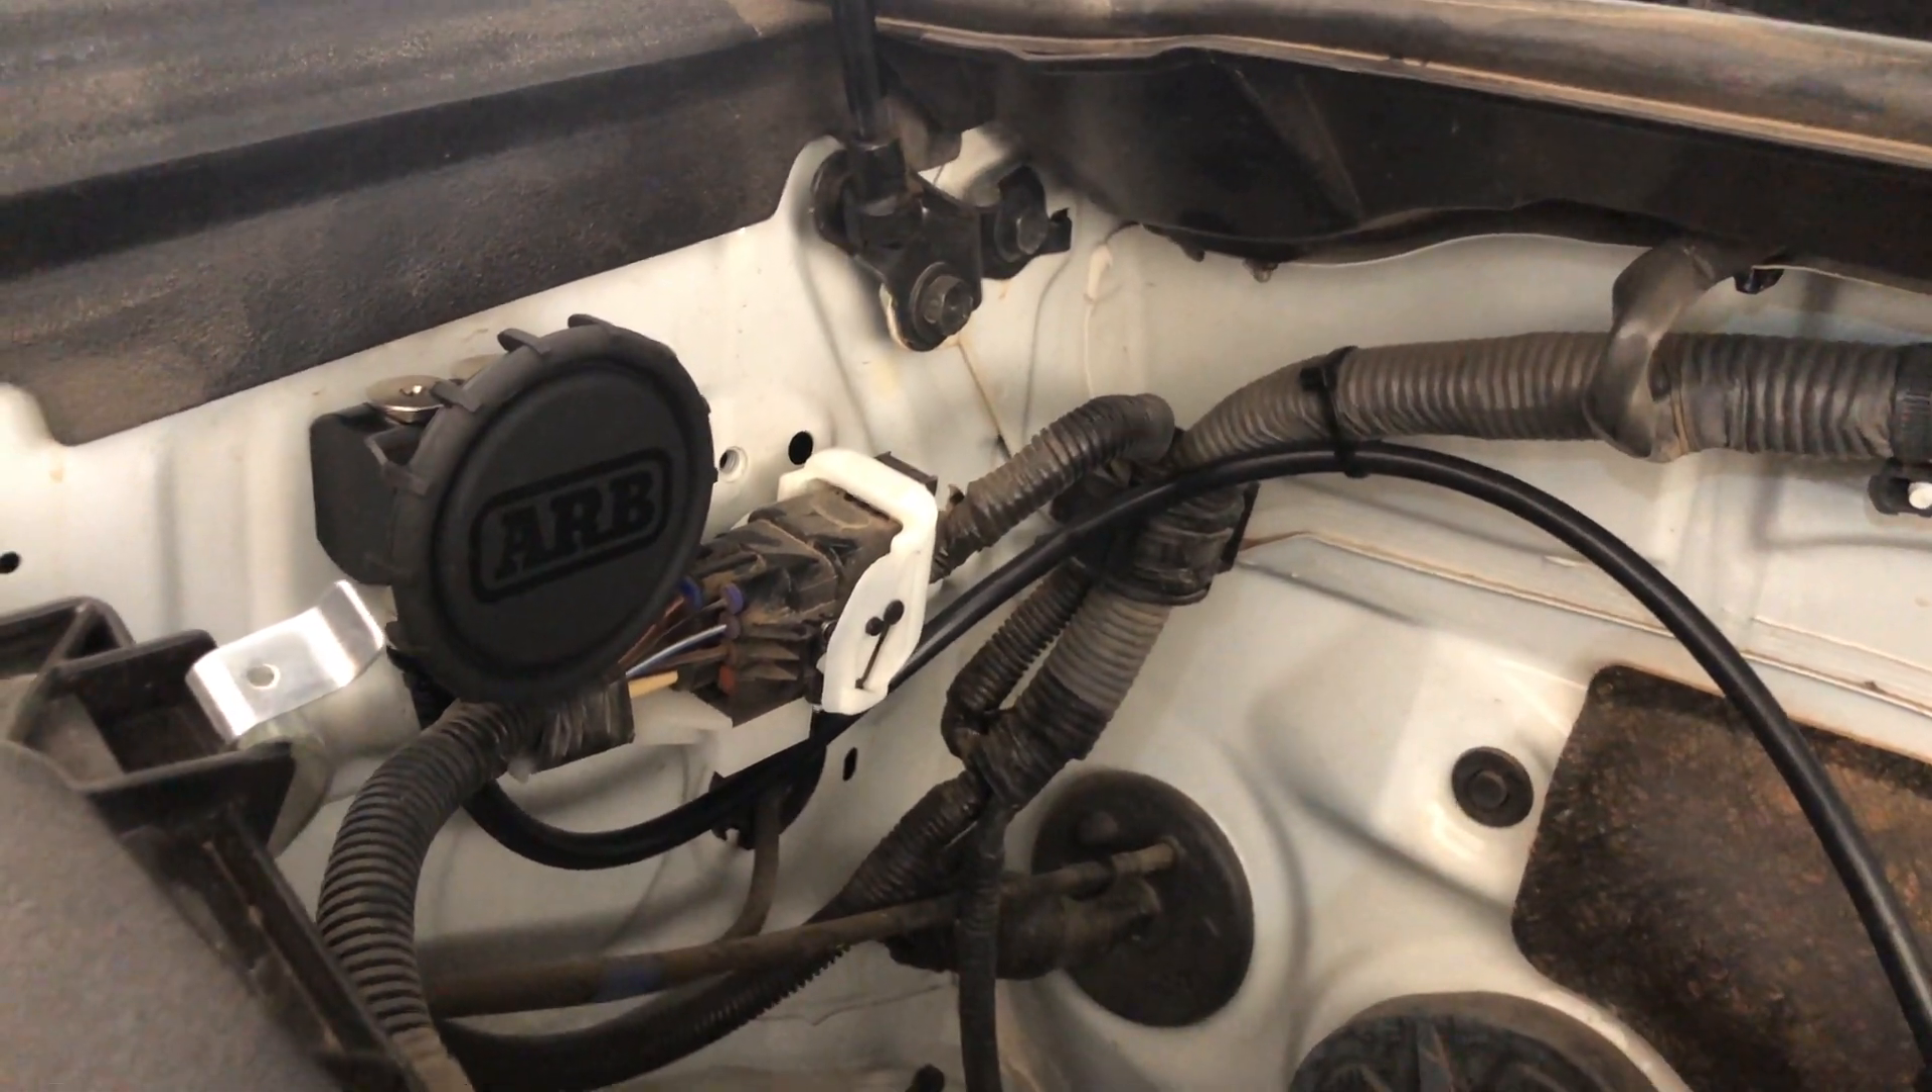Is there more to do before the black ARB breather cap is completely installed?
No.